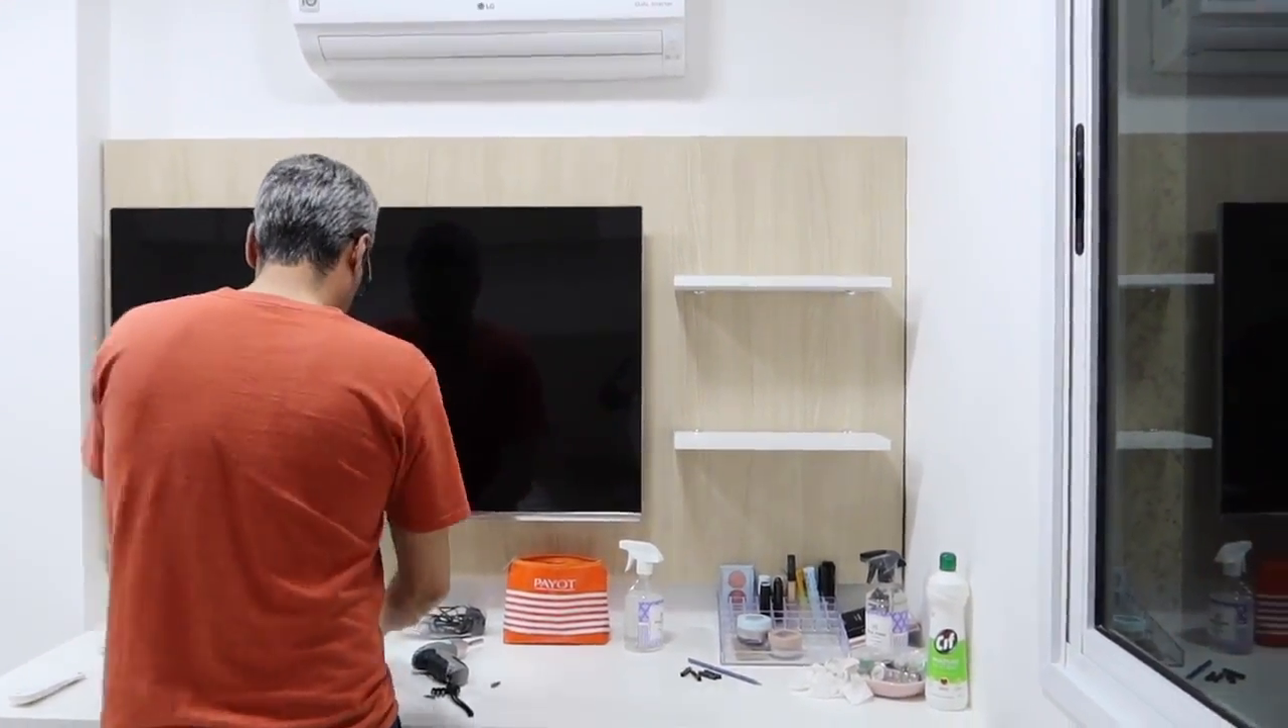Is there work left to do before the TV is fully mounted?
No.